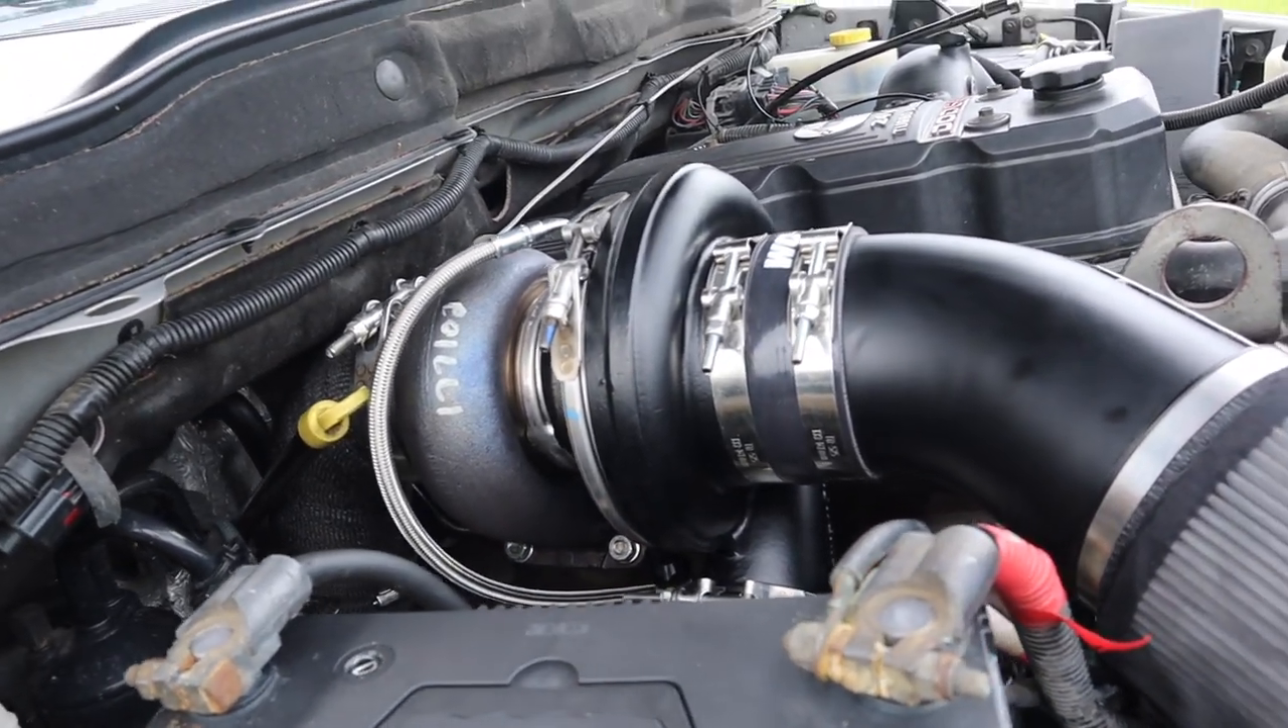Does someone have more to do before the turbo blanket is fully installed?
Yes.